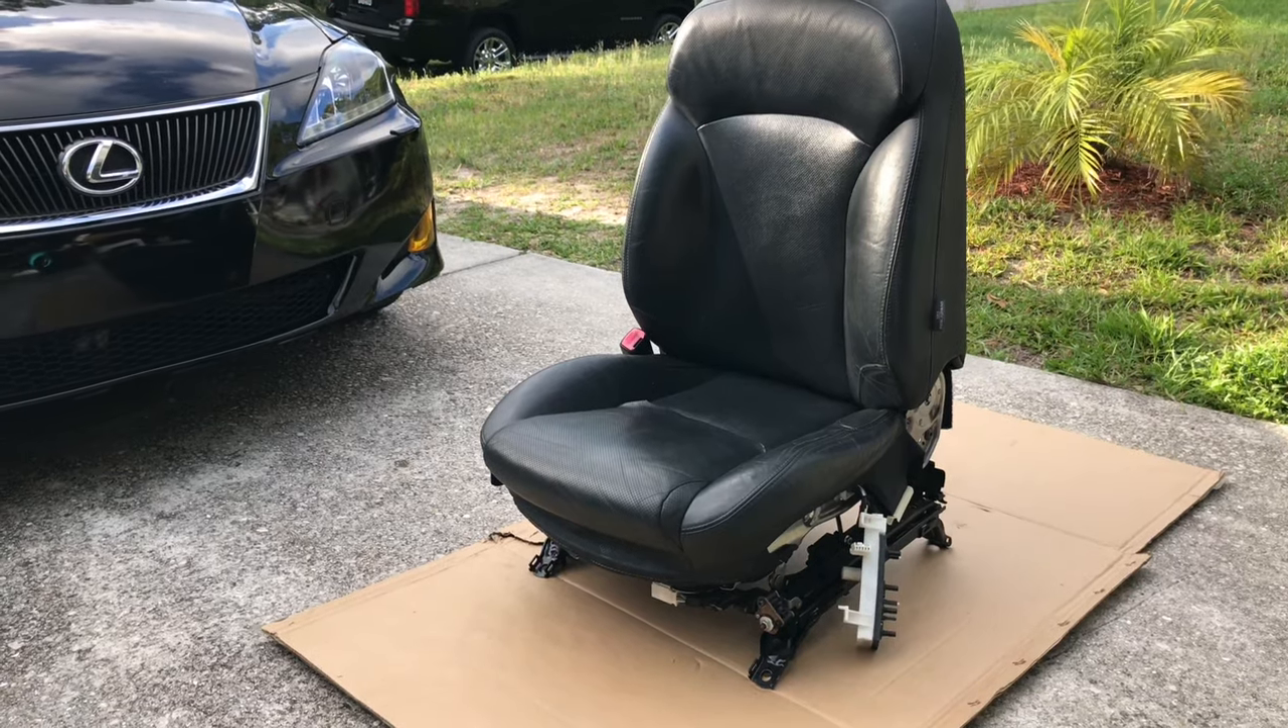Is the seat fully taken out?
Yes.